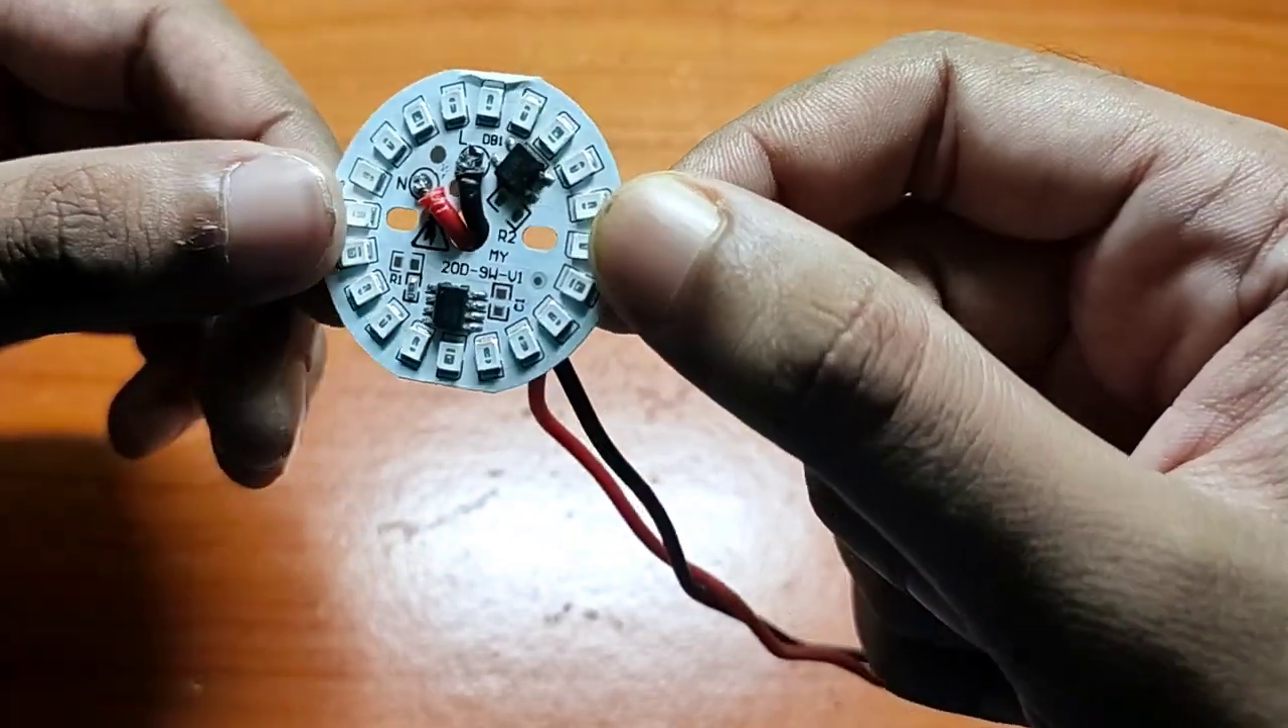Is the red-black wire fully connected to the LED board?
Yes.